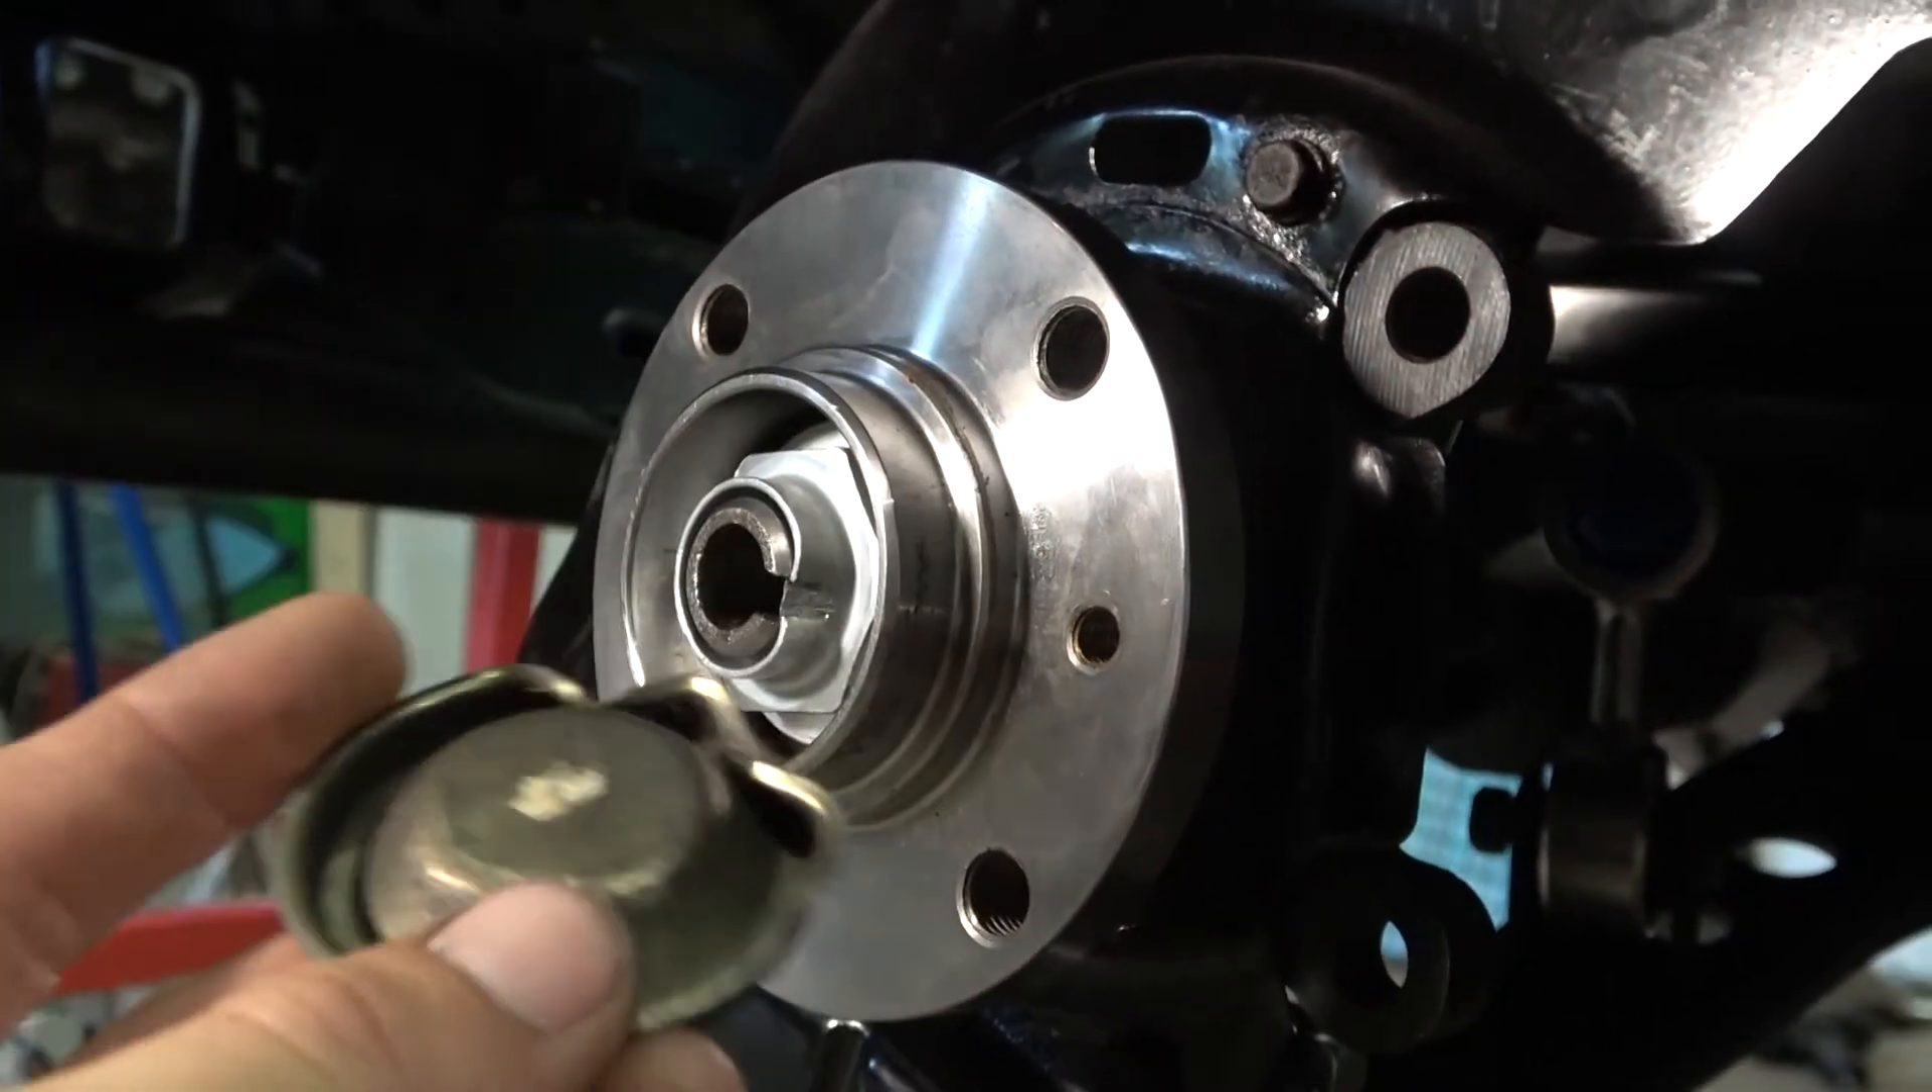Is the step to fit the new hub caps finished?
No.